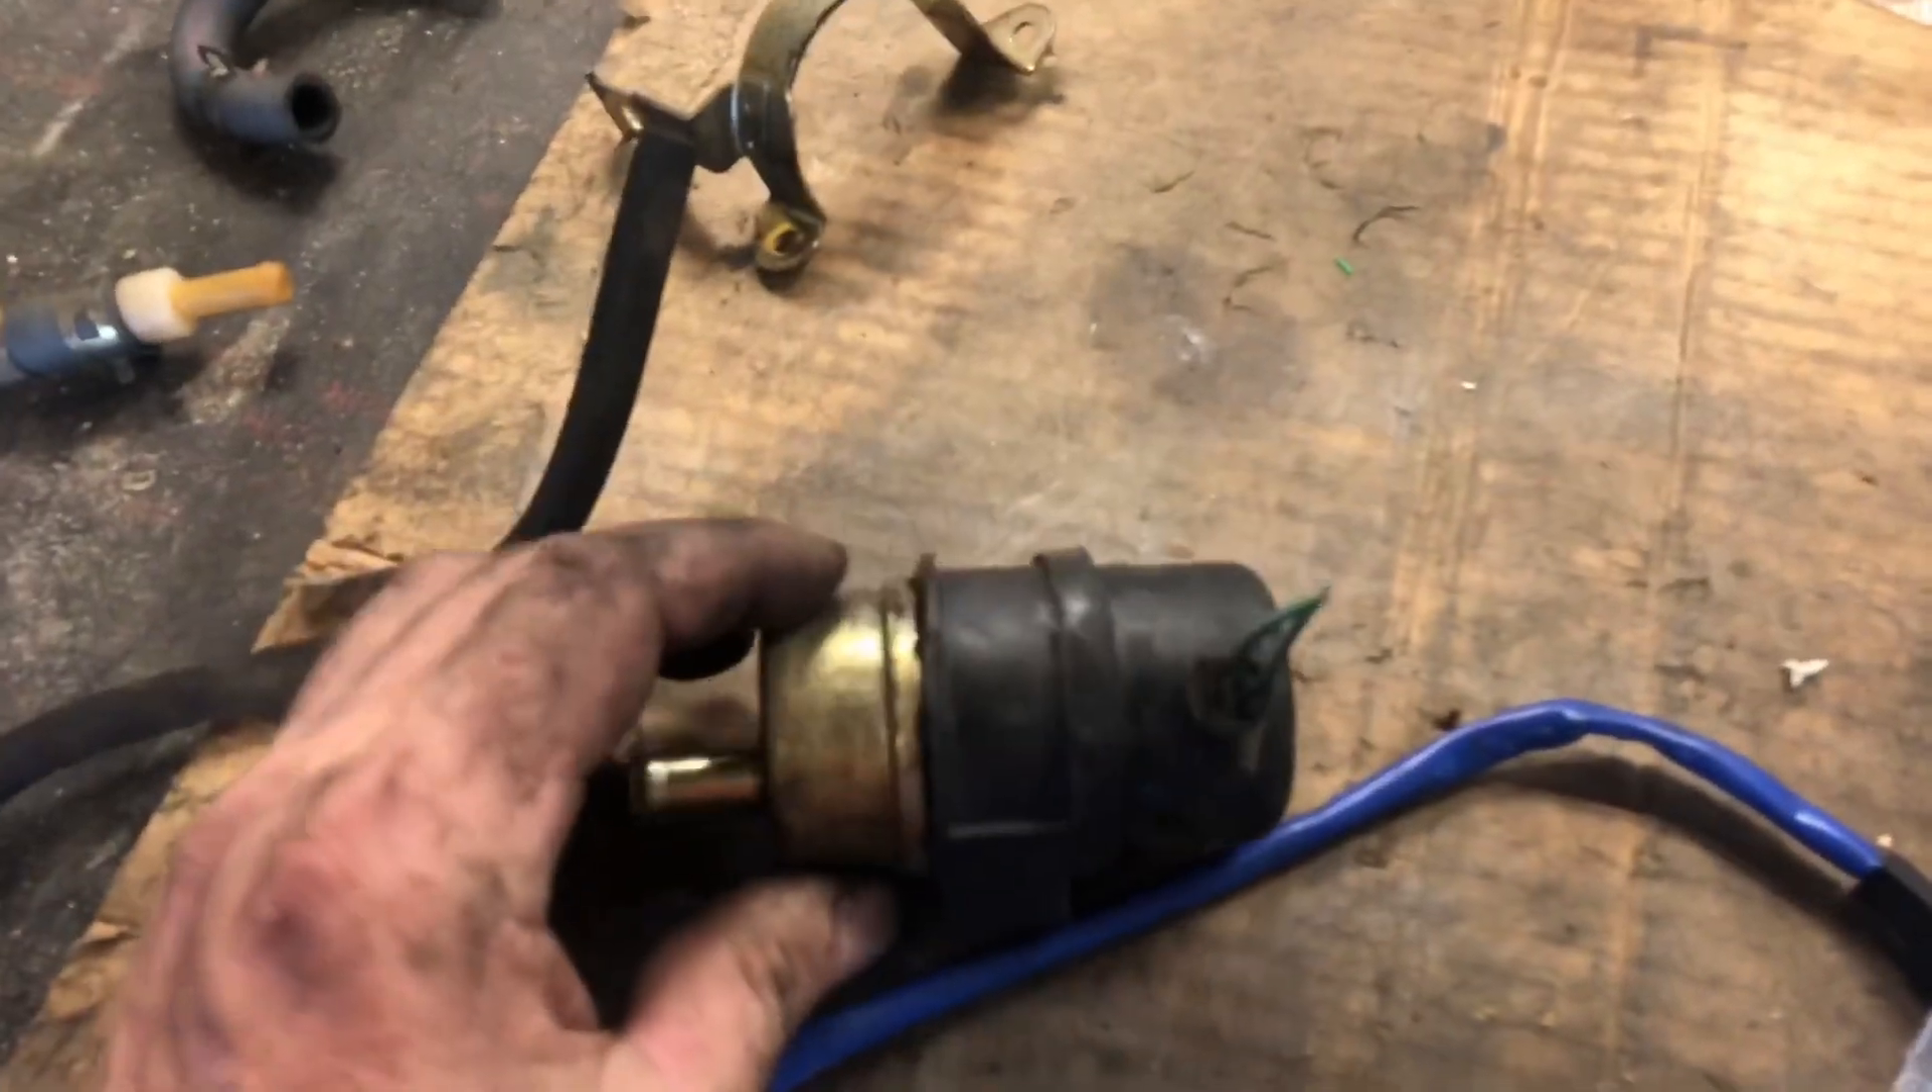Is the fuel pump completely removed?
Yes.